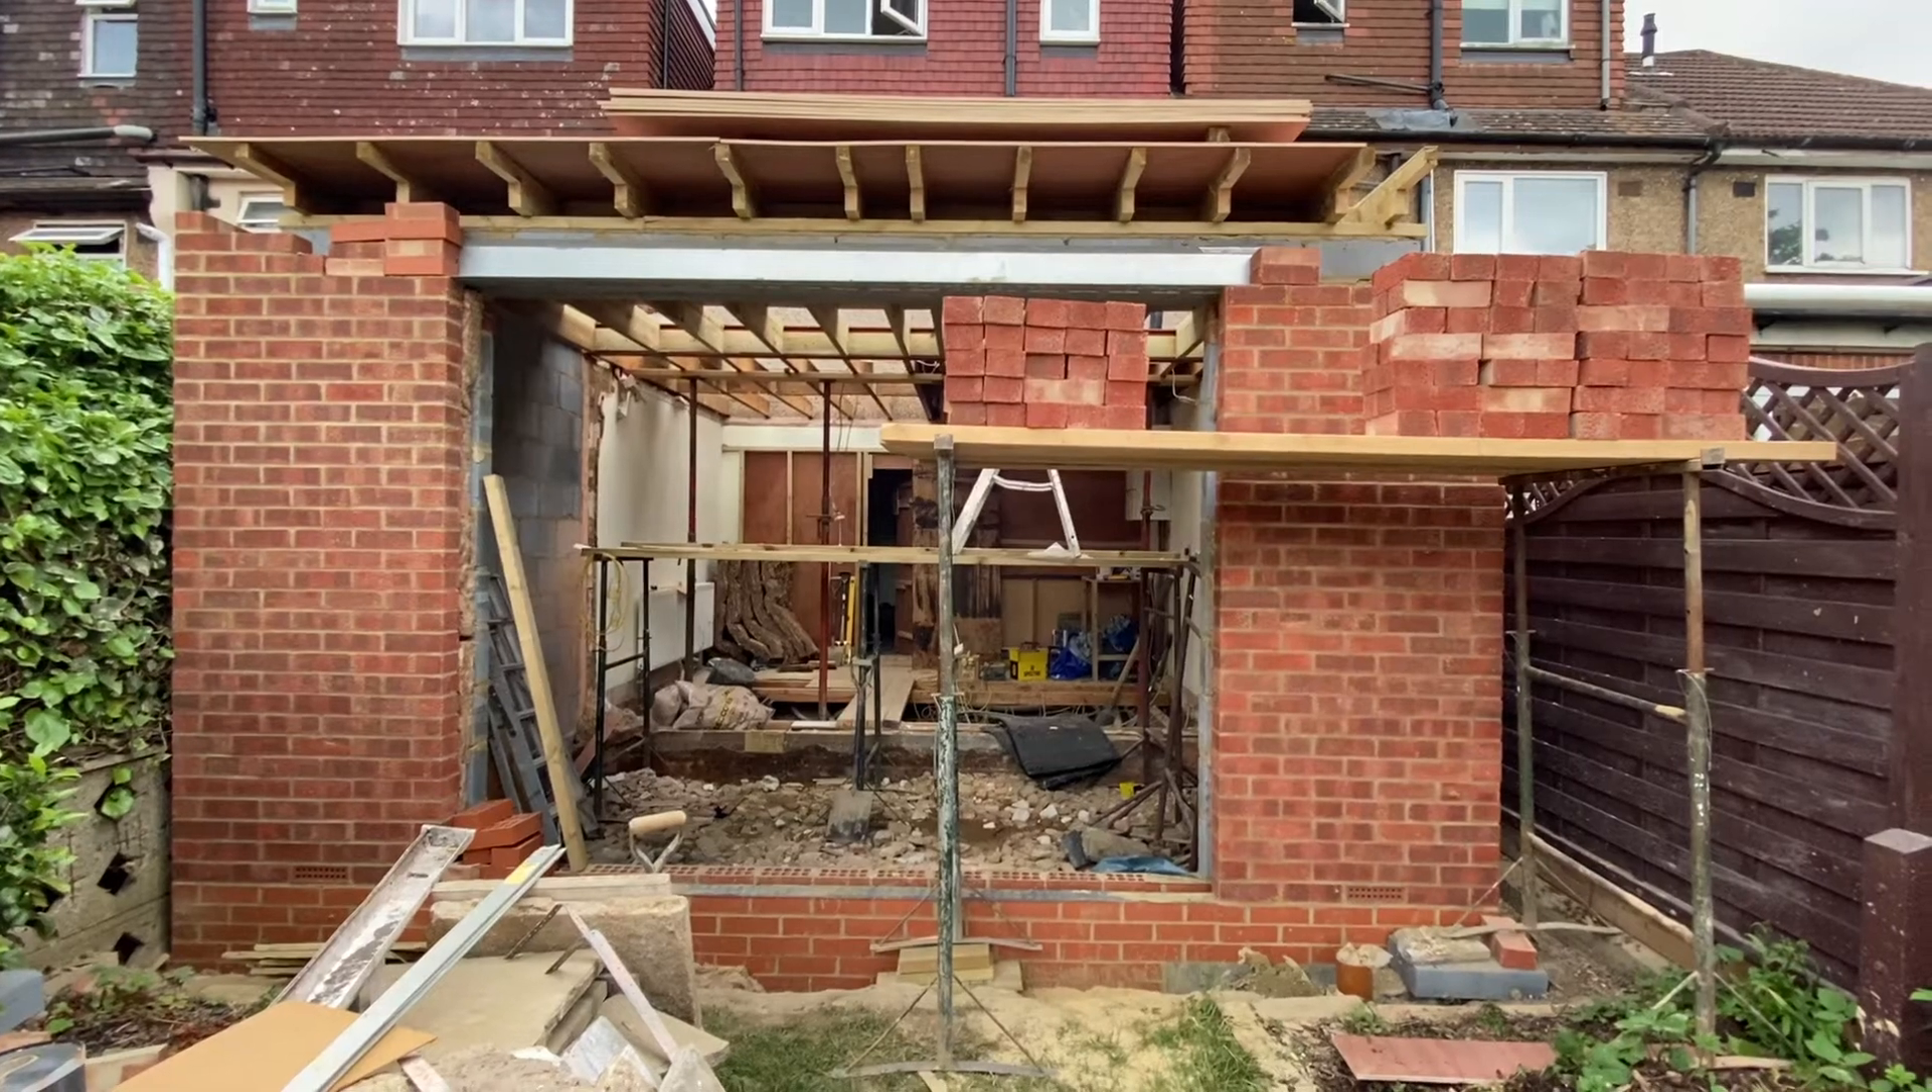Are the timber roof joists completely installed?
Yes.